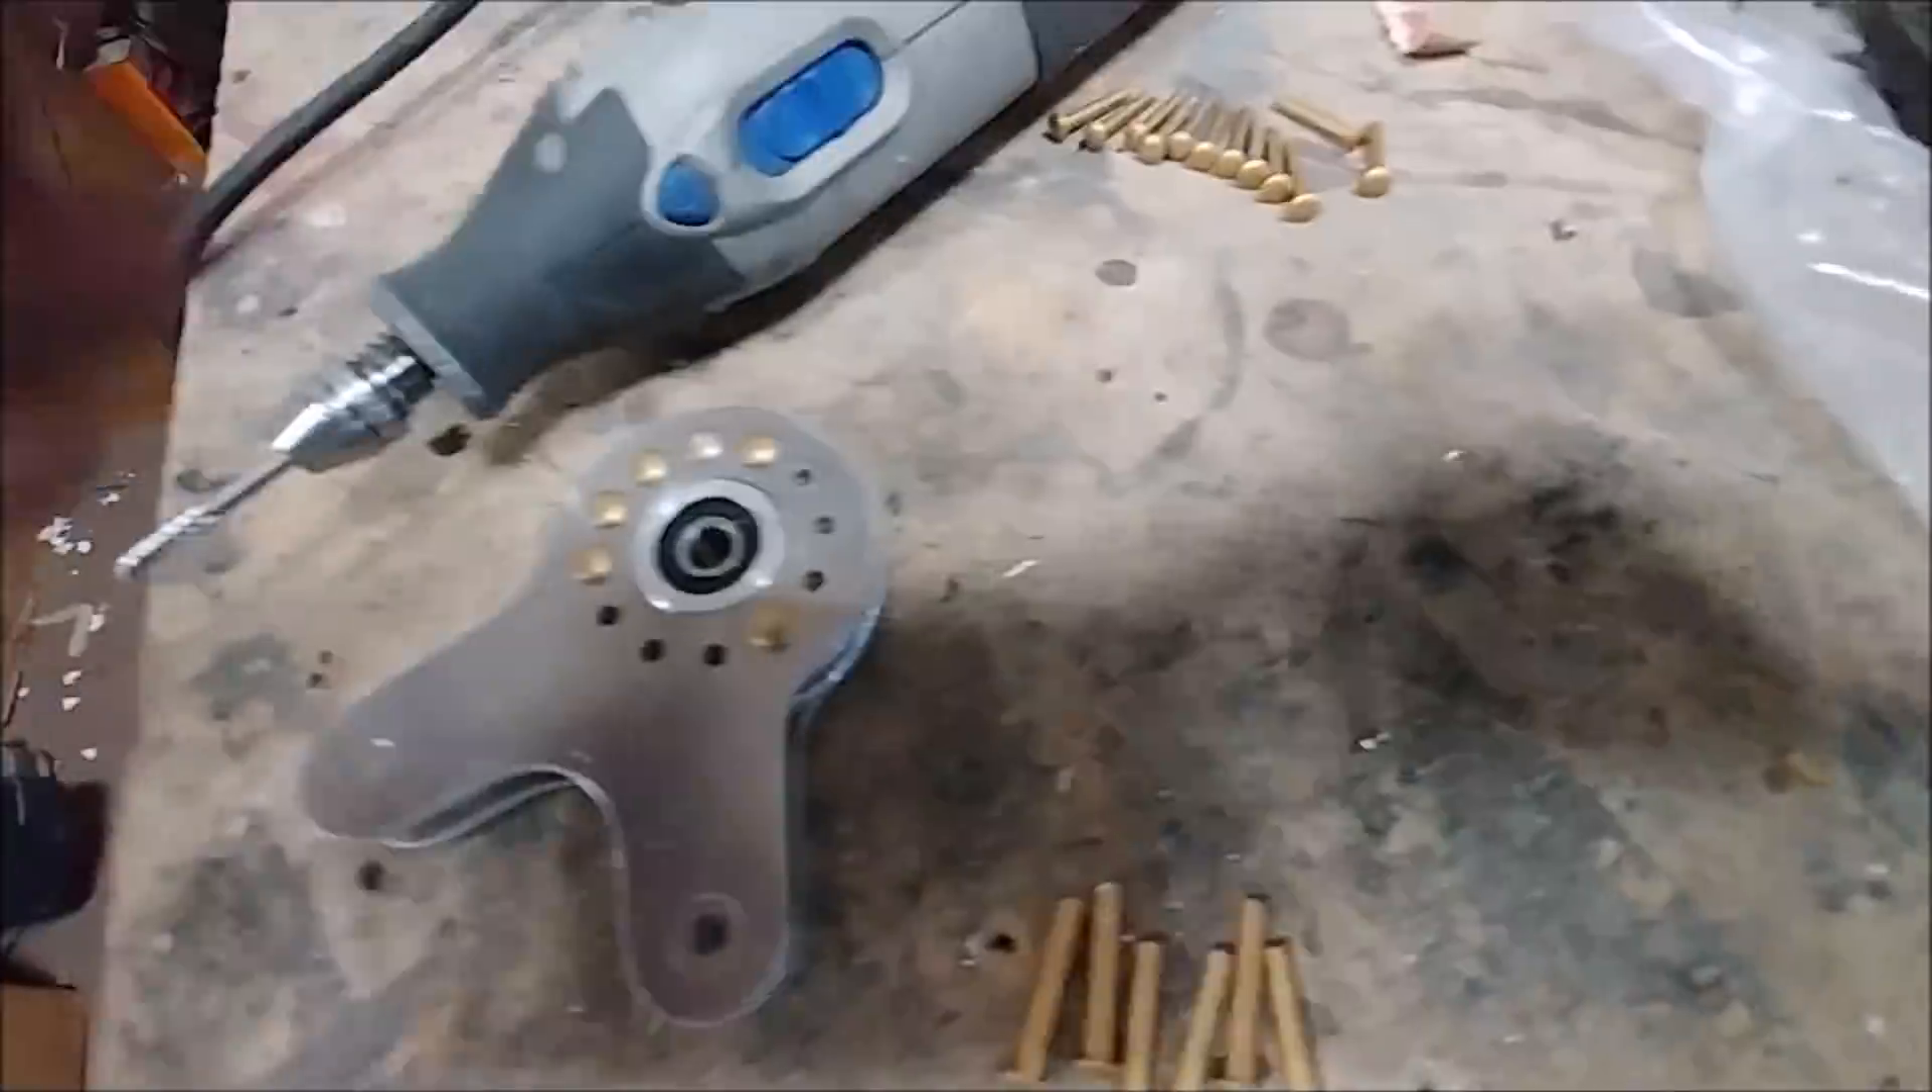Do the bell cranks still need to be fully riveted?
Yes.